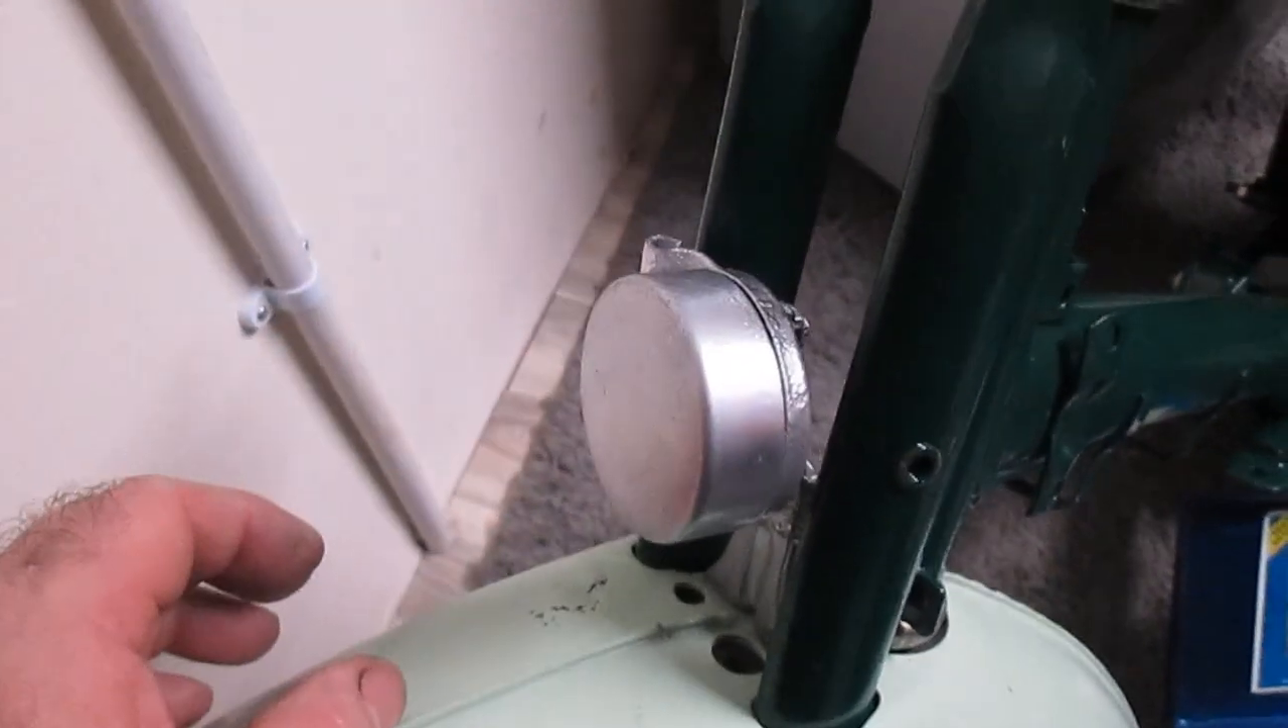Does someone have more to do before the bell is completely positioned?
No.